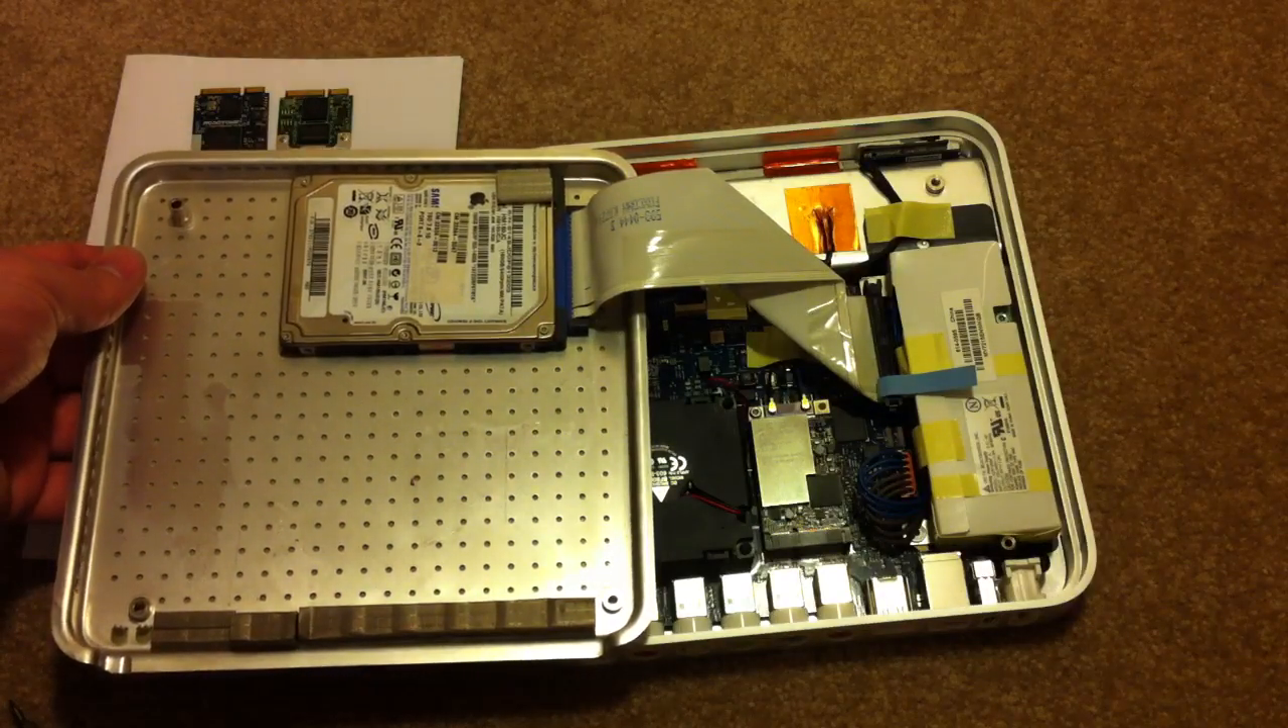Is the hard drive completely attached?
Yes.